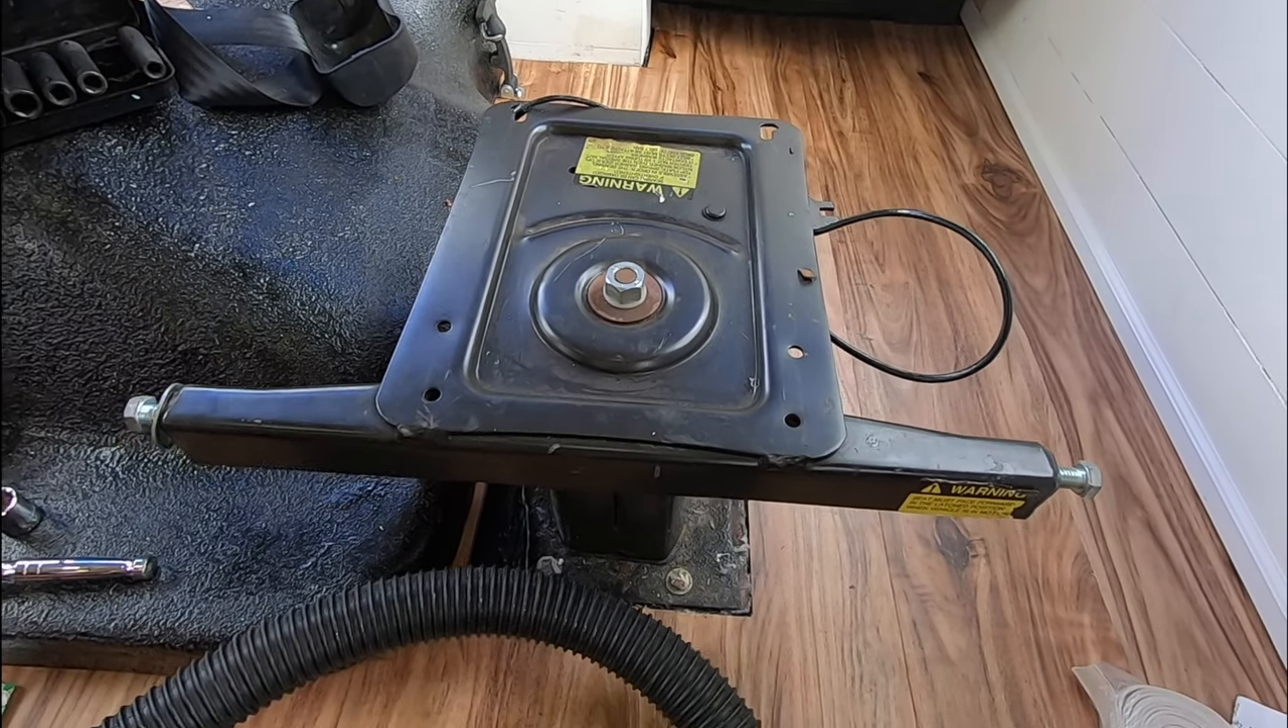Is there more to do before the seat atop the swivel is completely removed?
No.